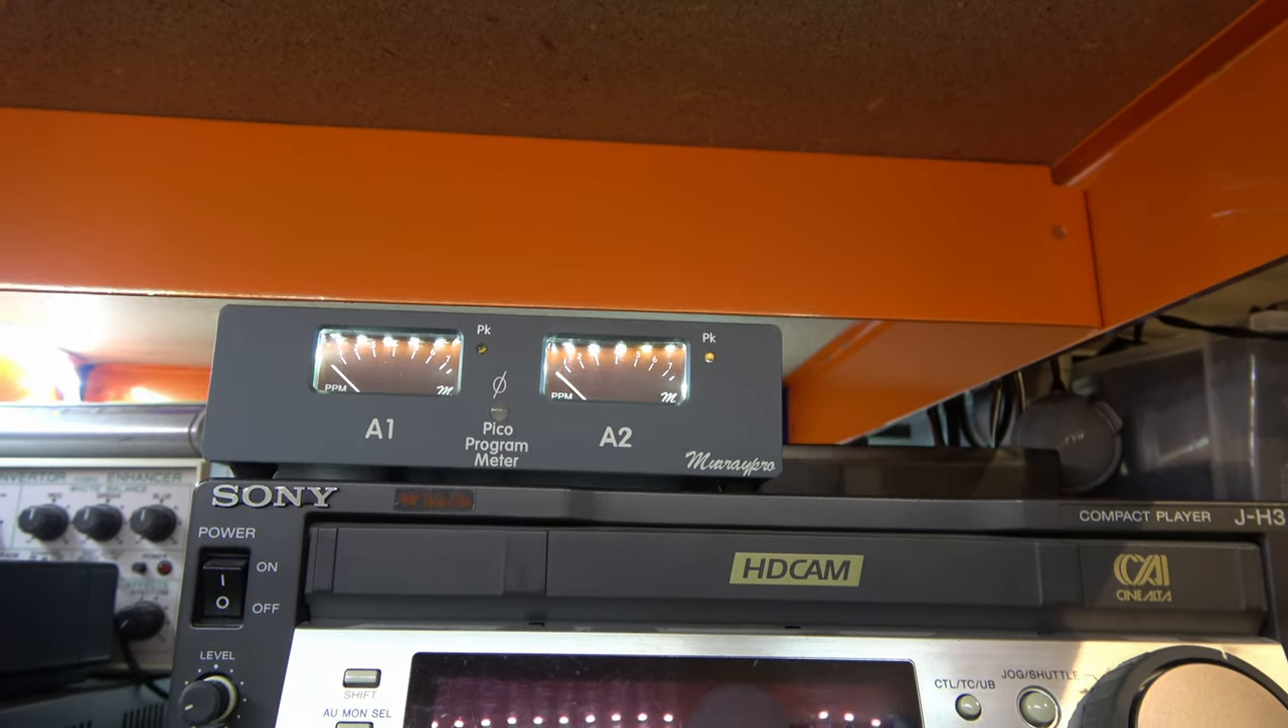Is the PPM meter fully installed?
Yes.